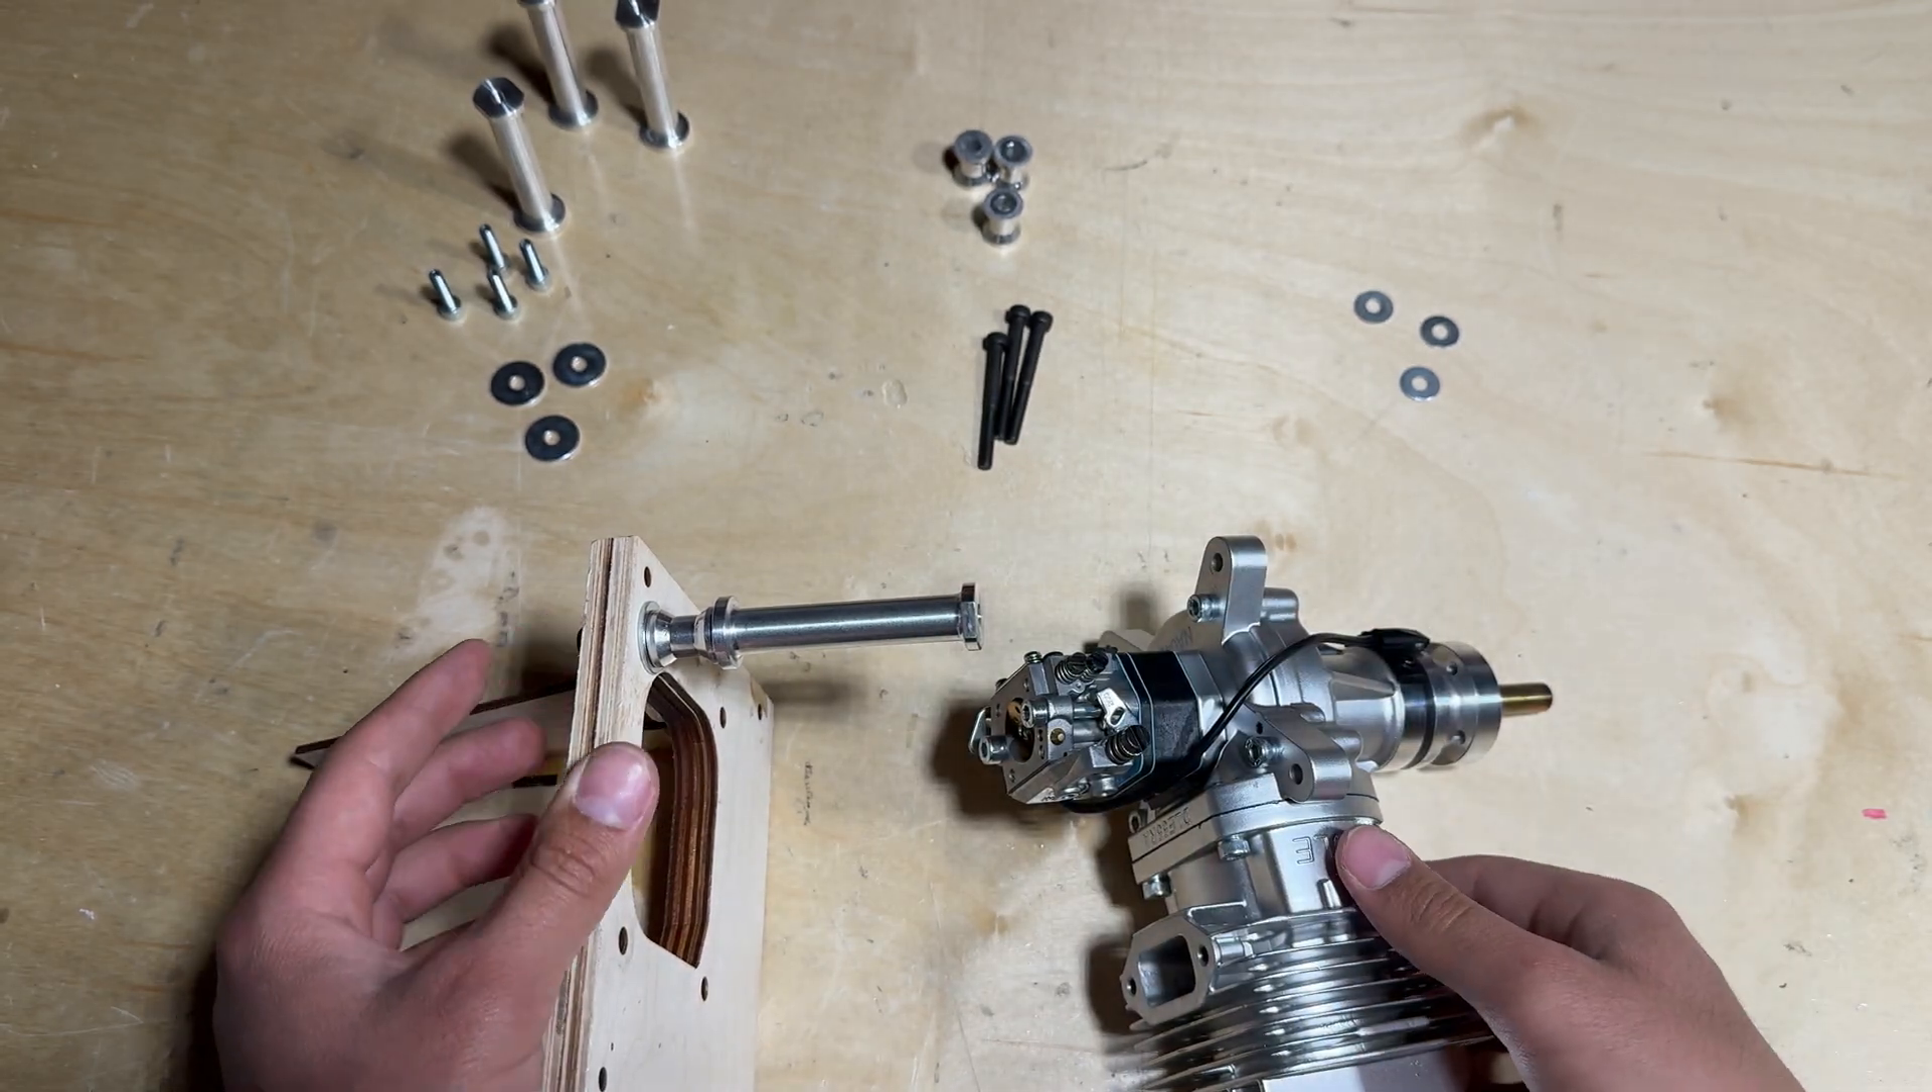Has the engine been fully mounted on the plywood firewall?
No.